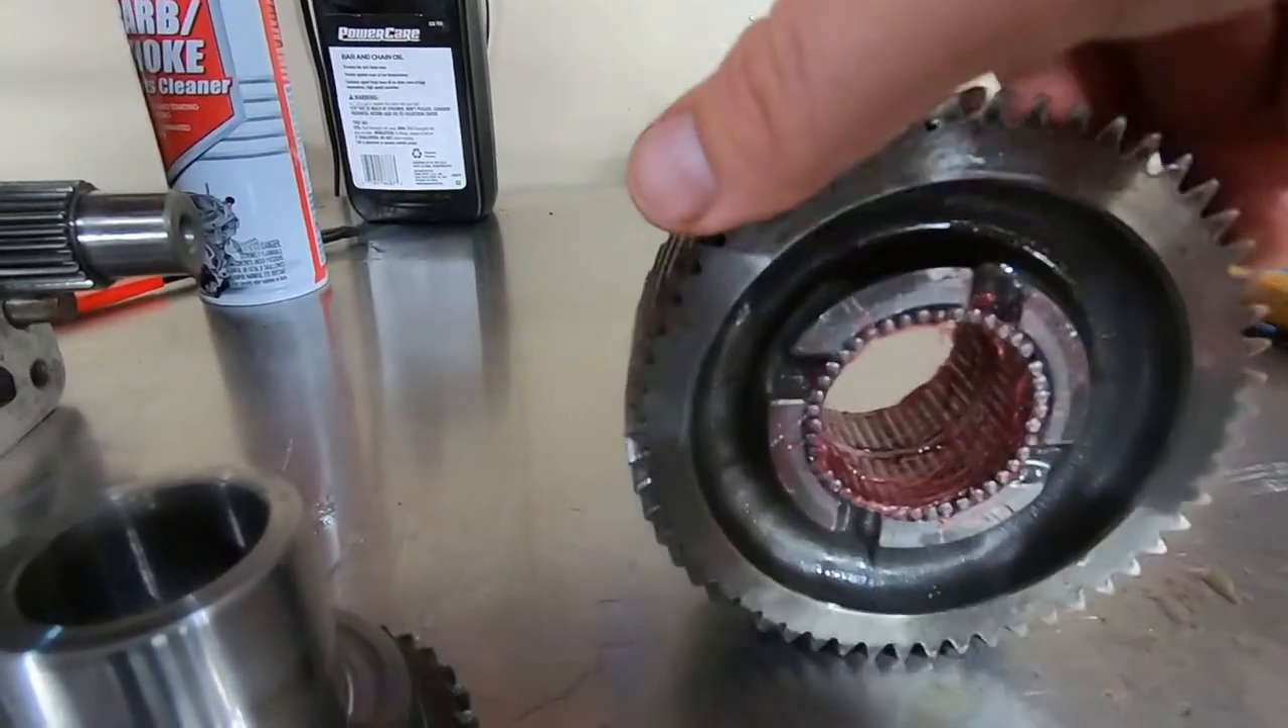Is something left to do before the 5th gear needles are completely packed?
No.